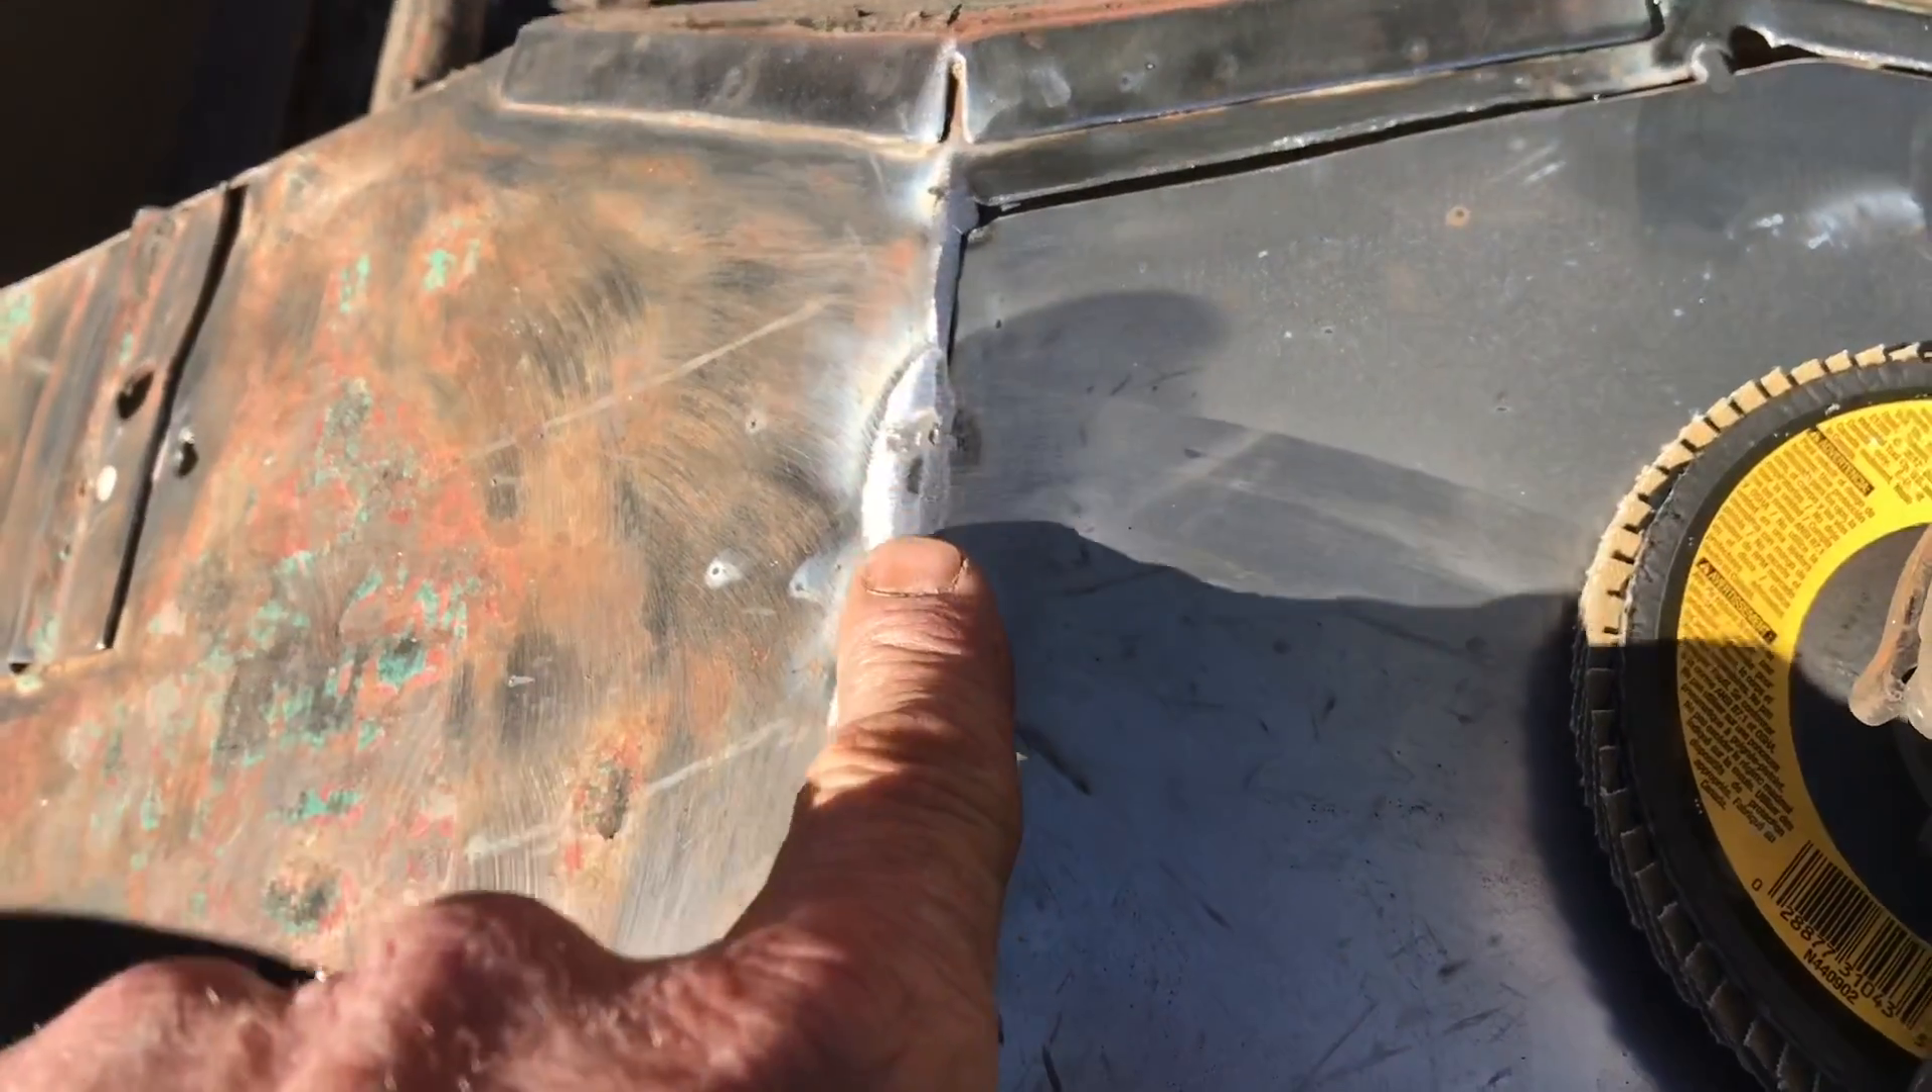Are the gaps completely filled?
No.